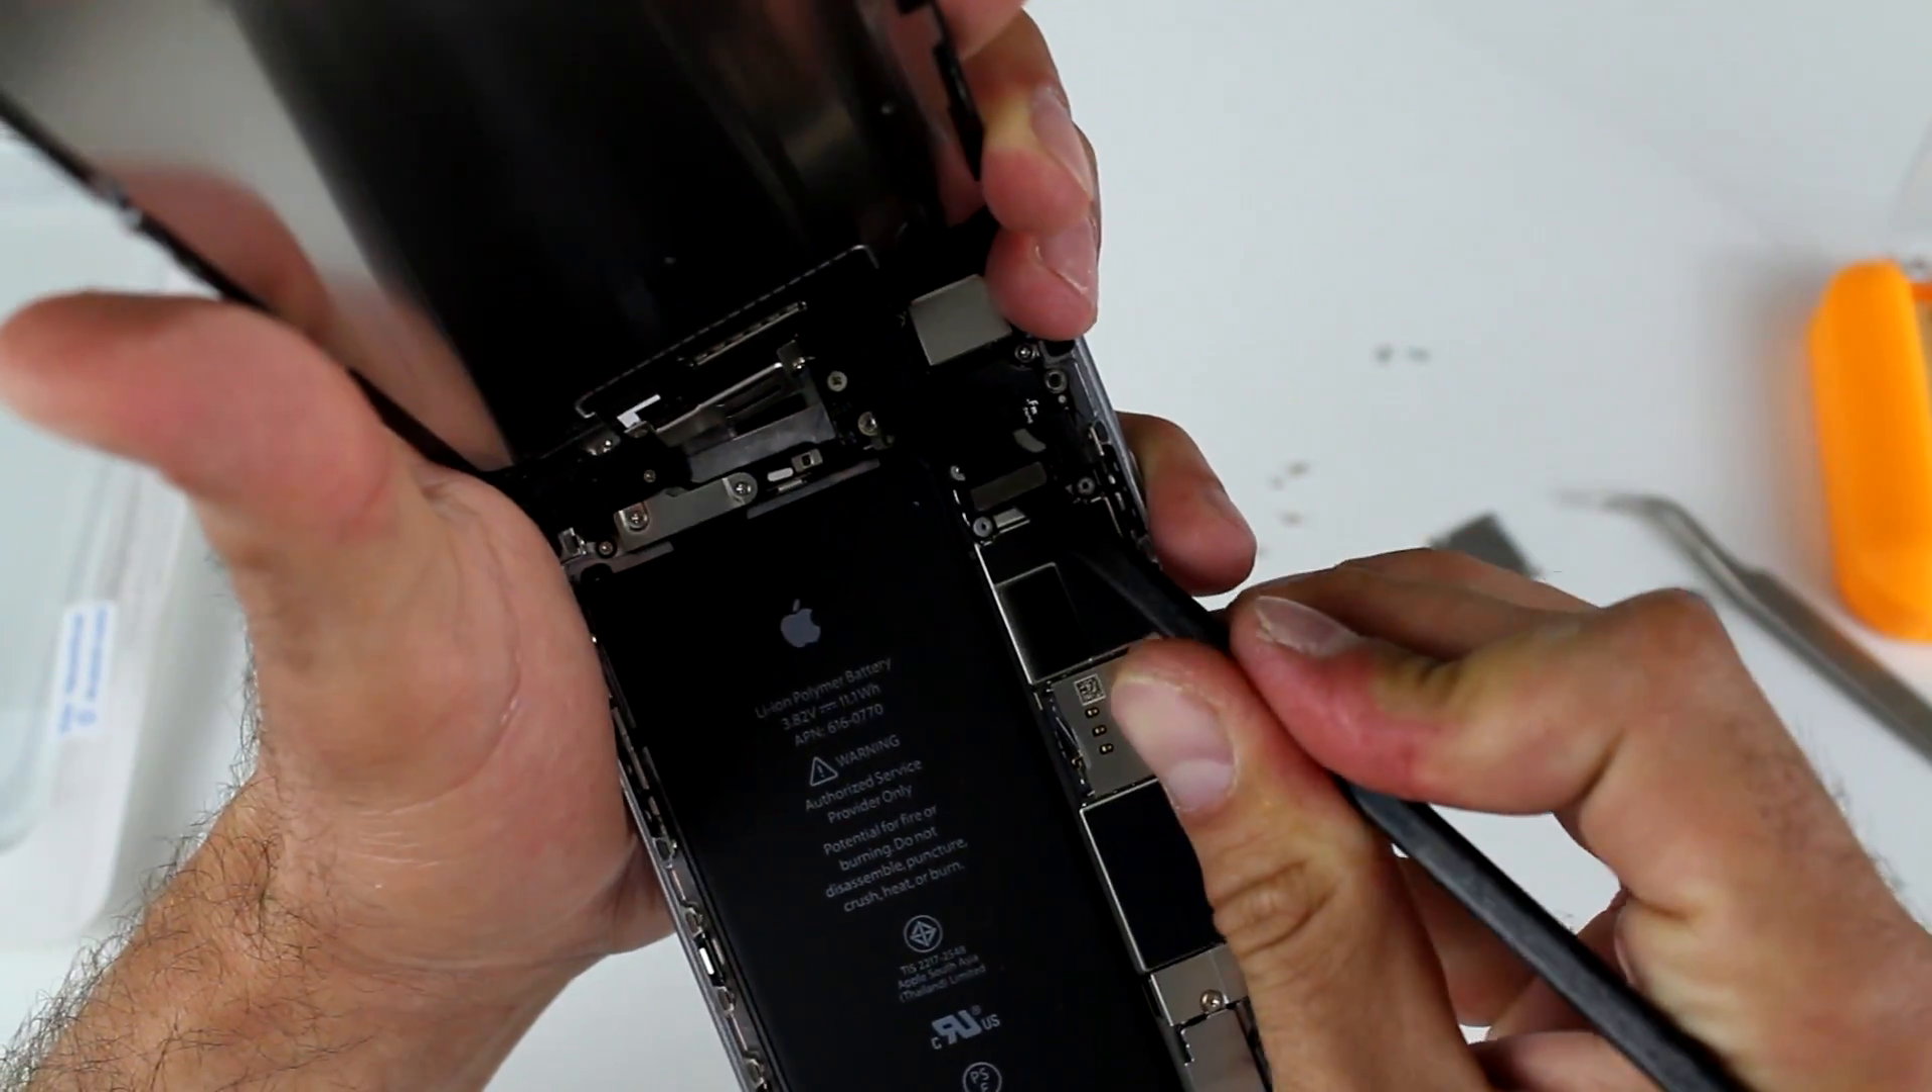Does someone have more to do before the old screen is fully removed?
Yes.